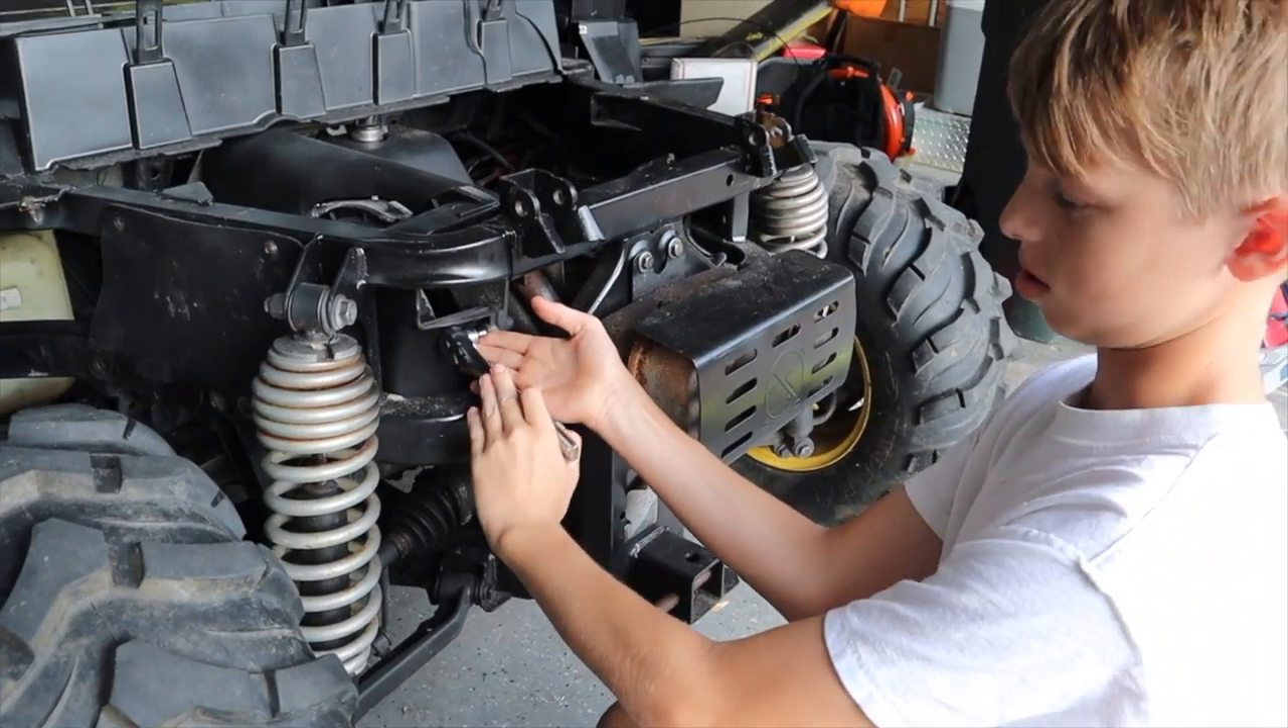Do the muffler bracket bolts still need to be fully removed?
Yes.